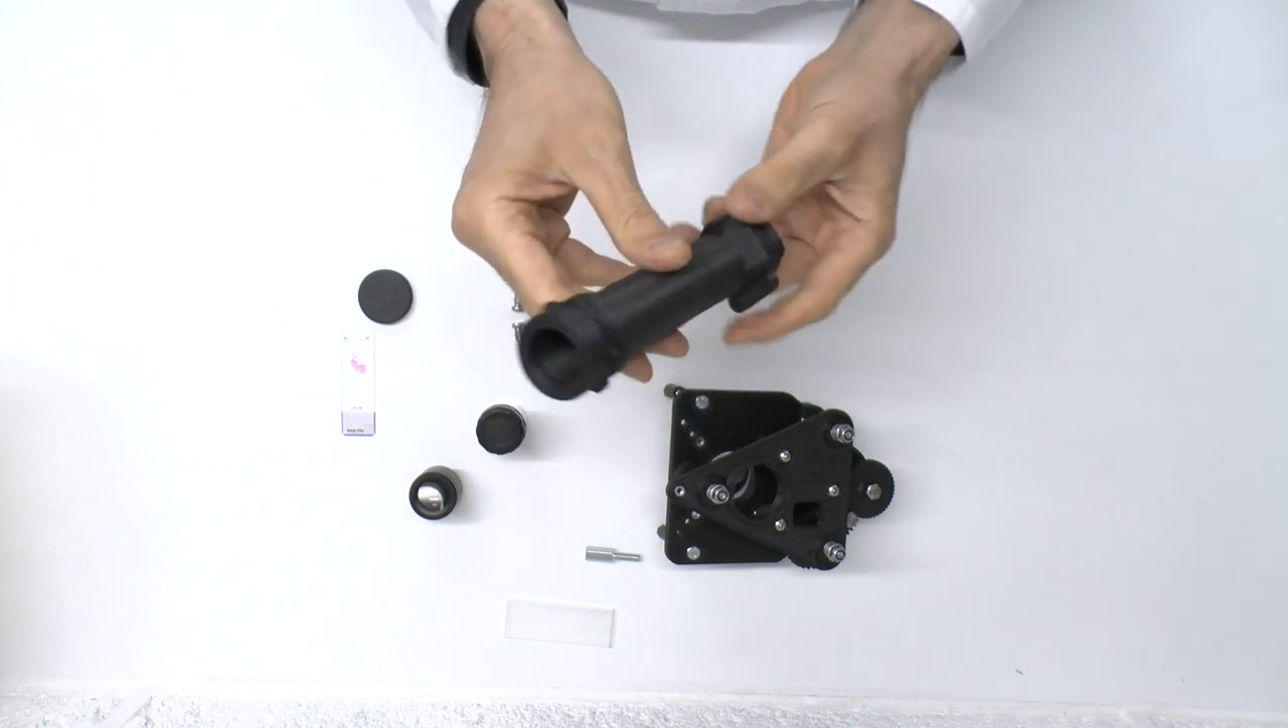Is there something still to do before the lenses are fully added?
Yes.